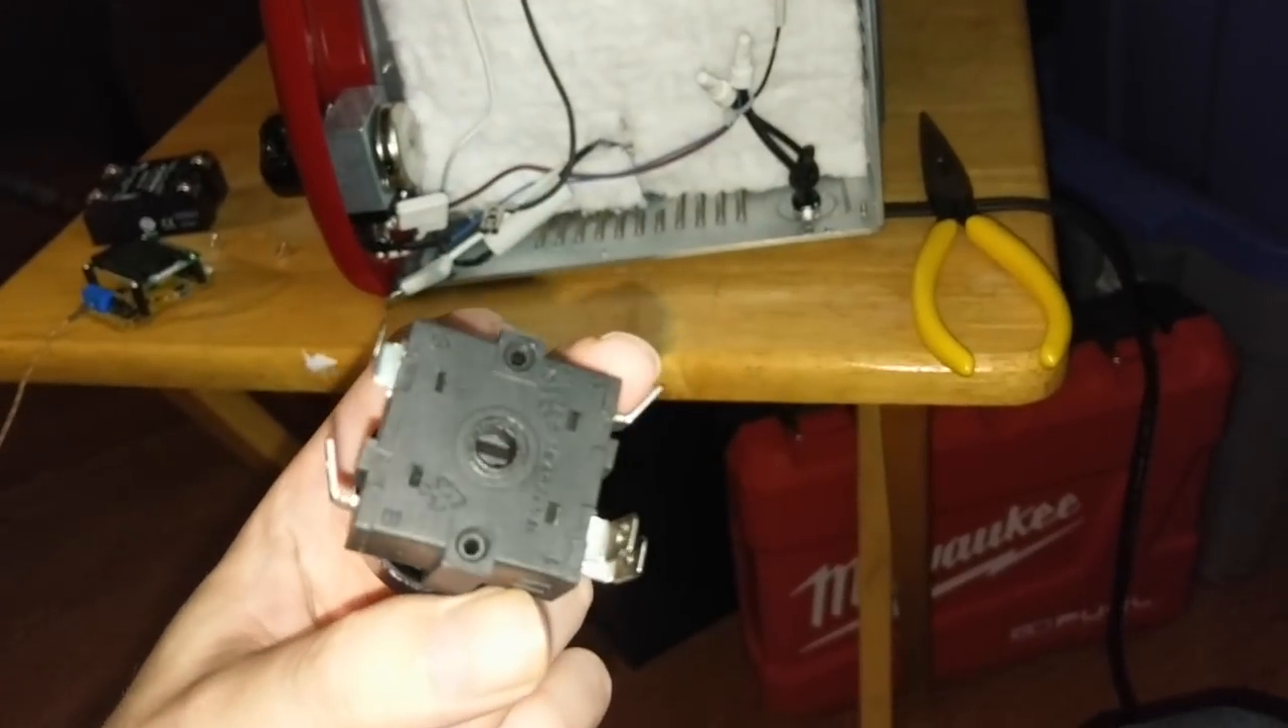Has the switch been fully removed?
Yes.